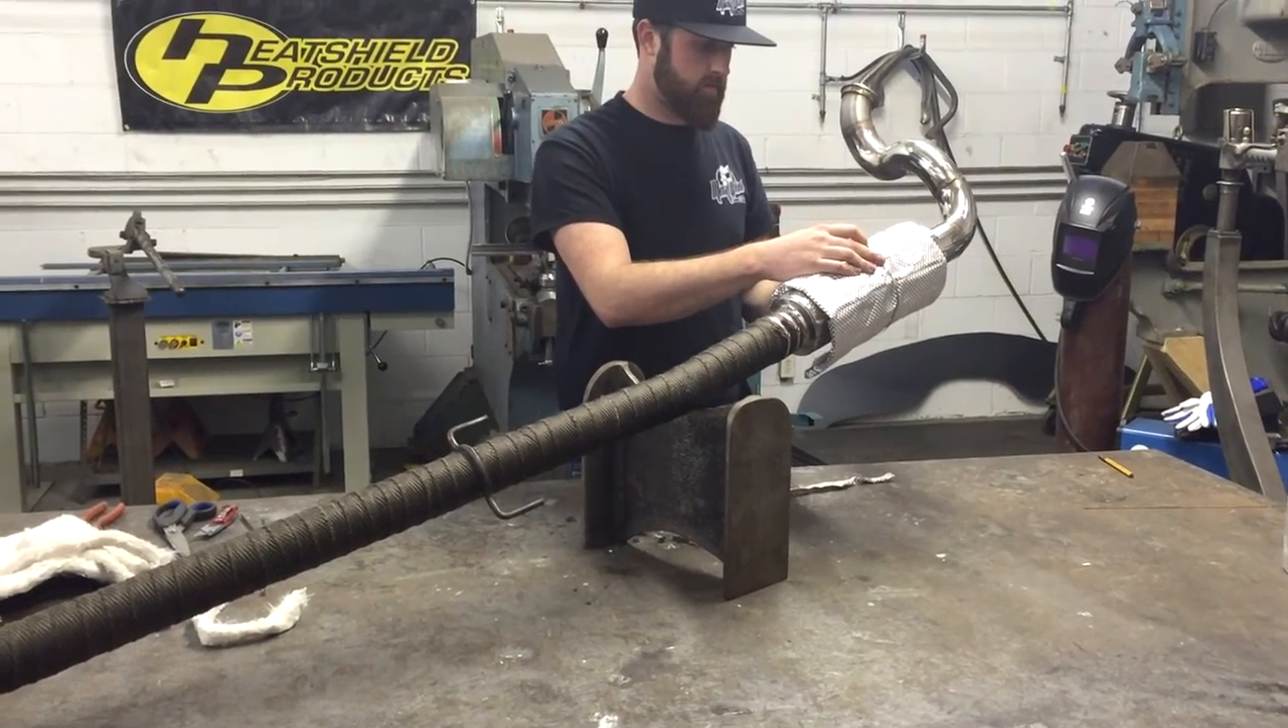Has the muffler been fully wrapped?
No.